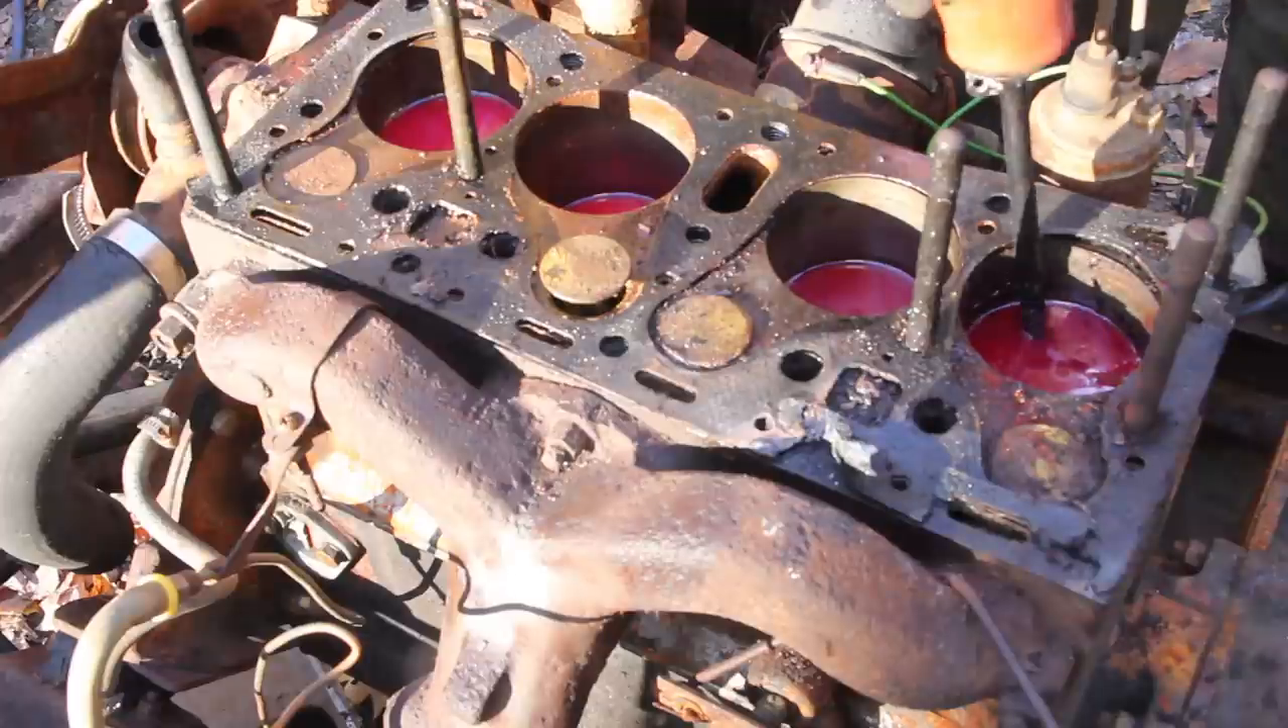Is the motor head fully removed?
Yes.